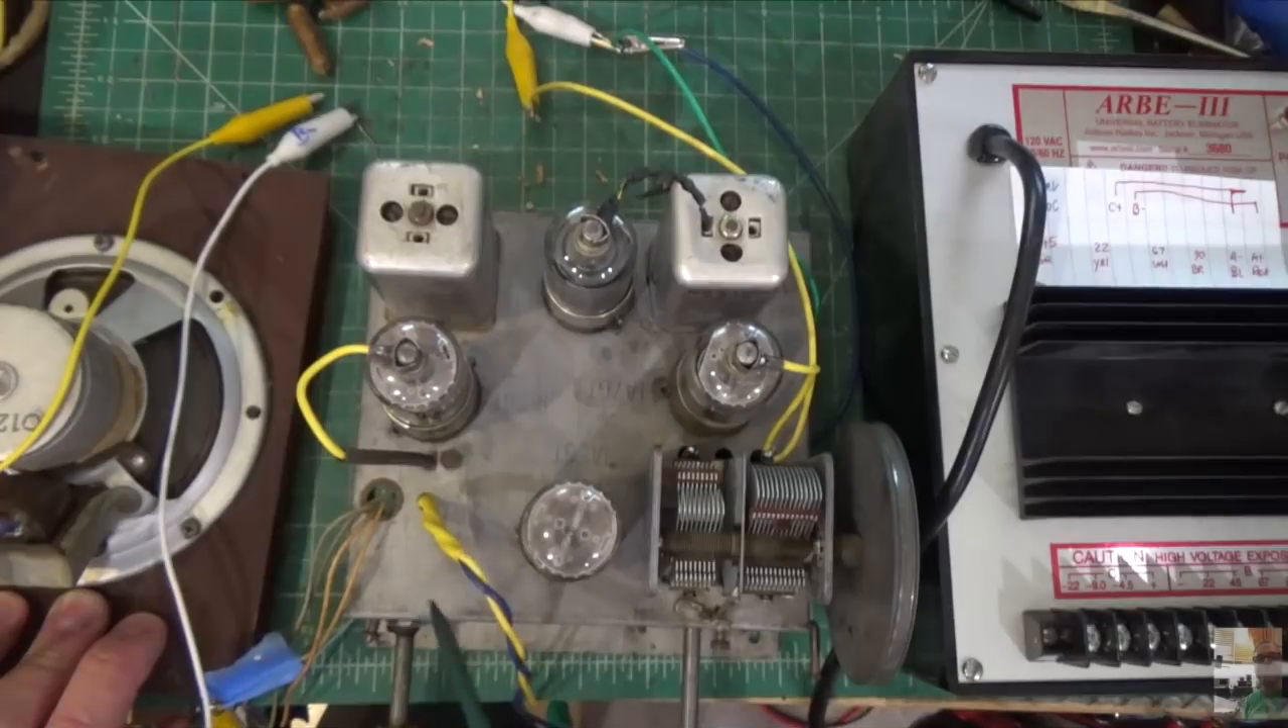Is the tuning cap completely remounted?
Yes.